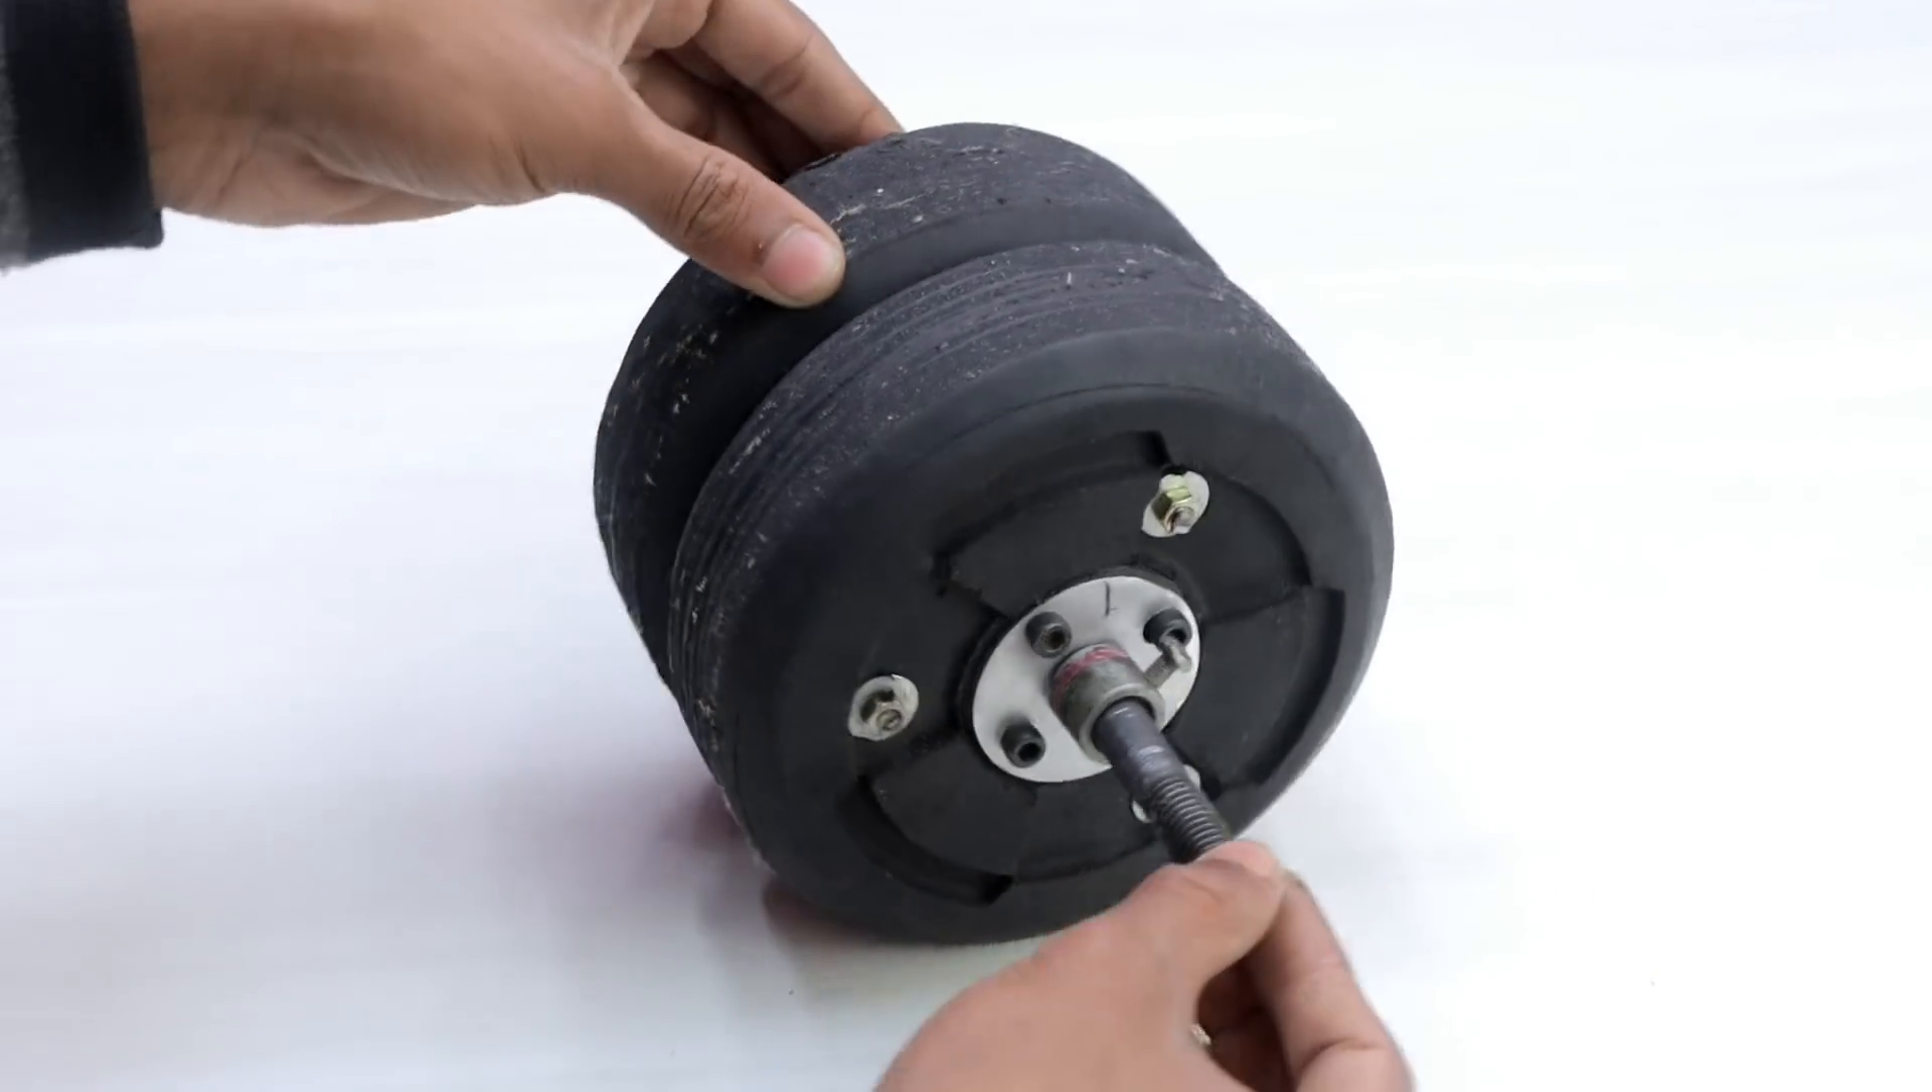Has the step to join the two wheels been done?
Yes.